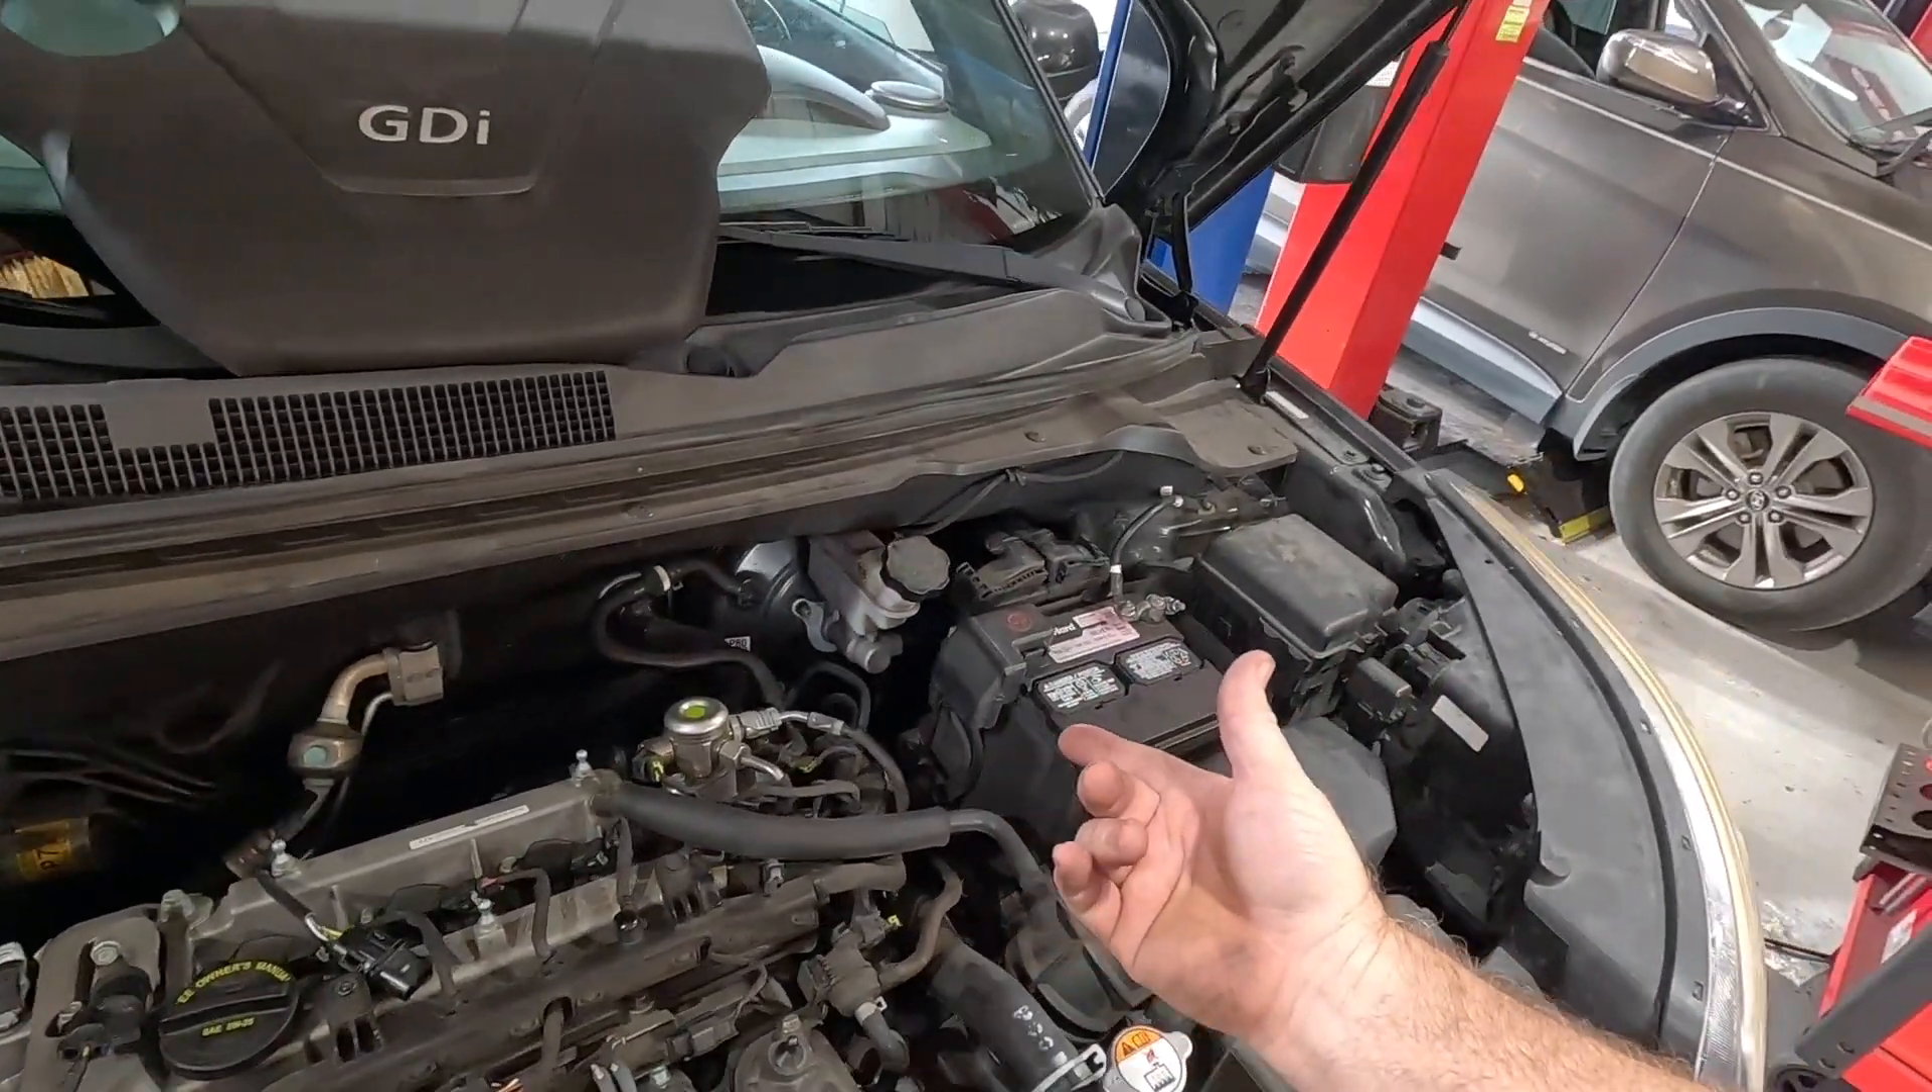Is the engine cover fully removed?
Yes.